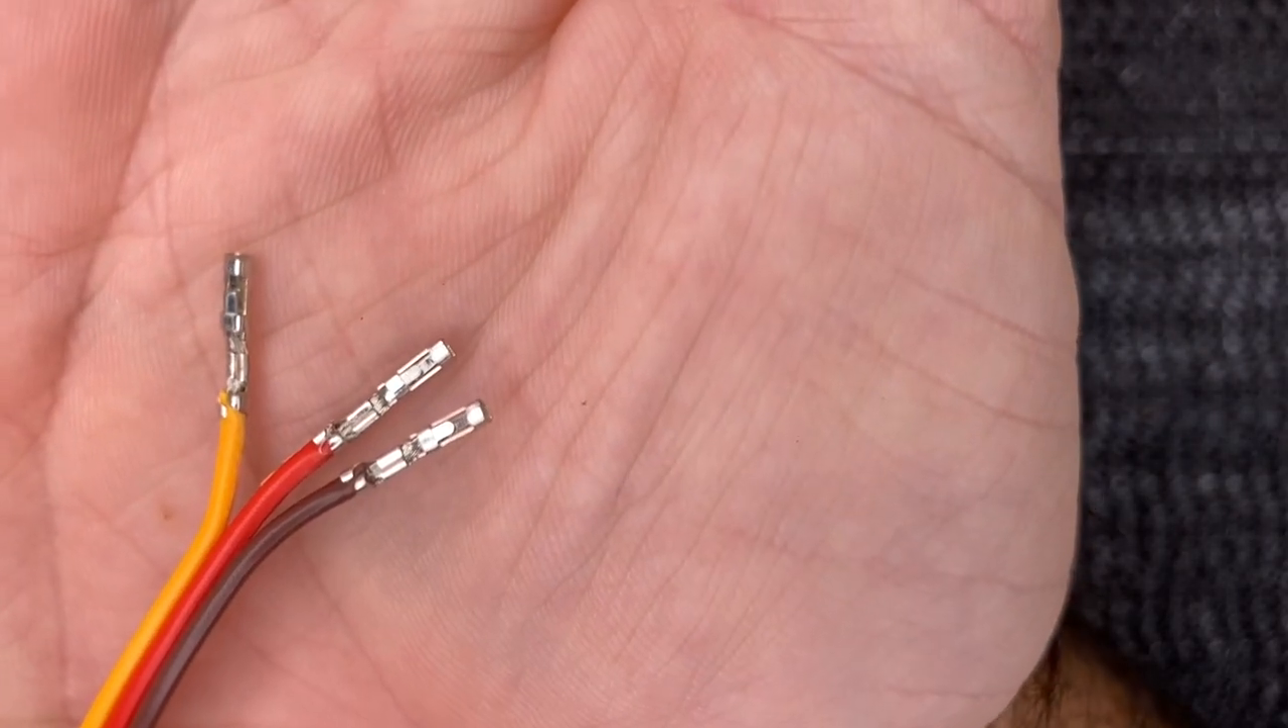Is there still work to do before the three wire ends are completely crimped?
No.